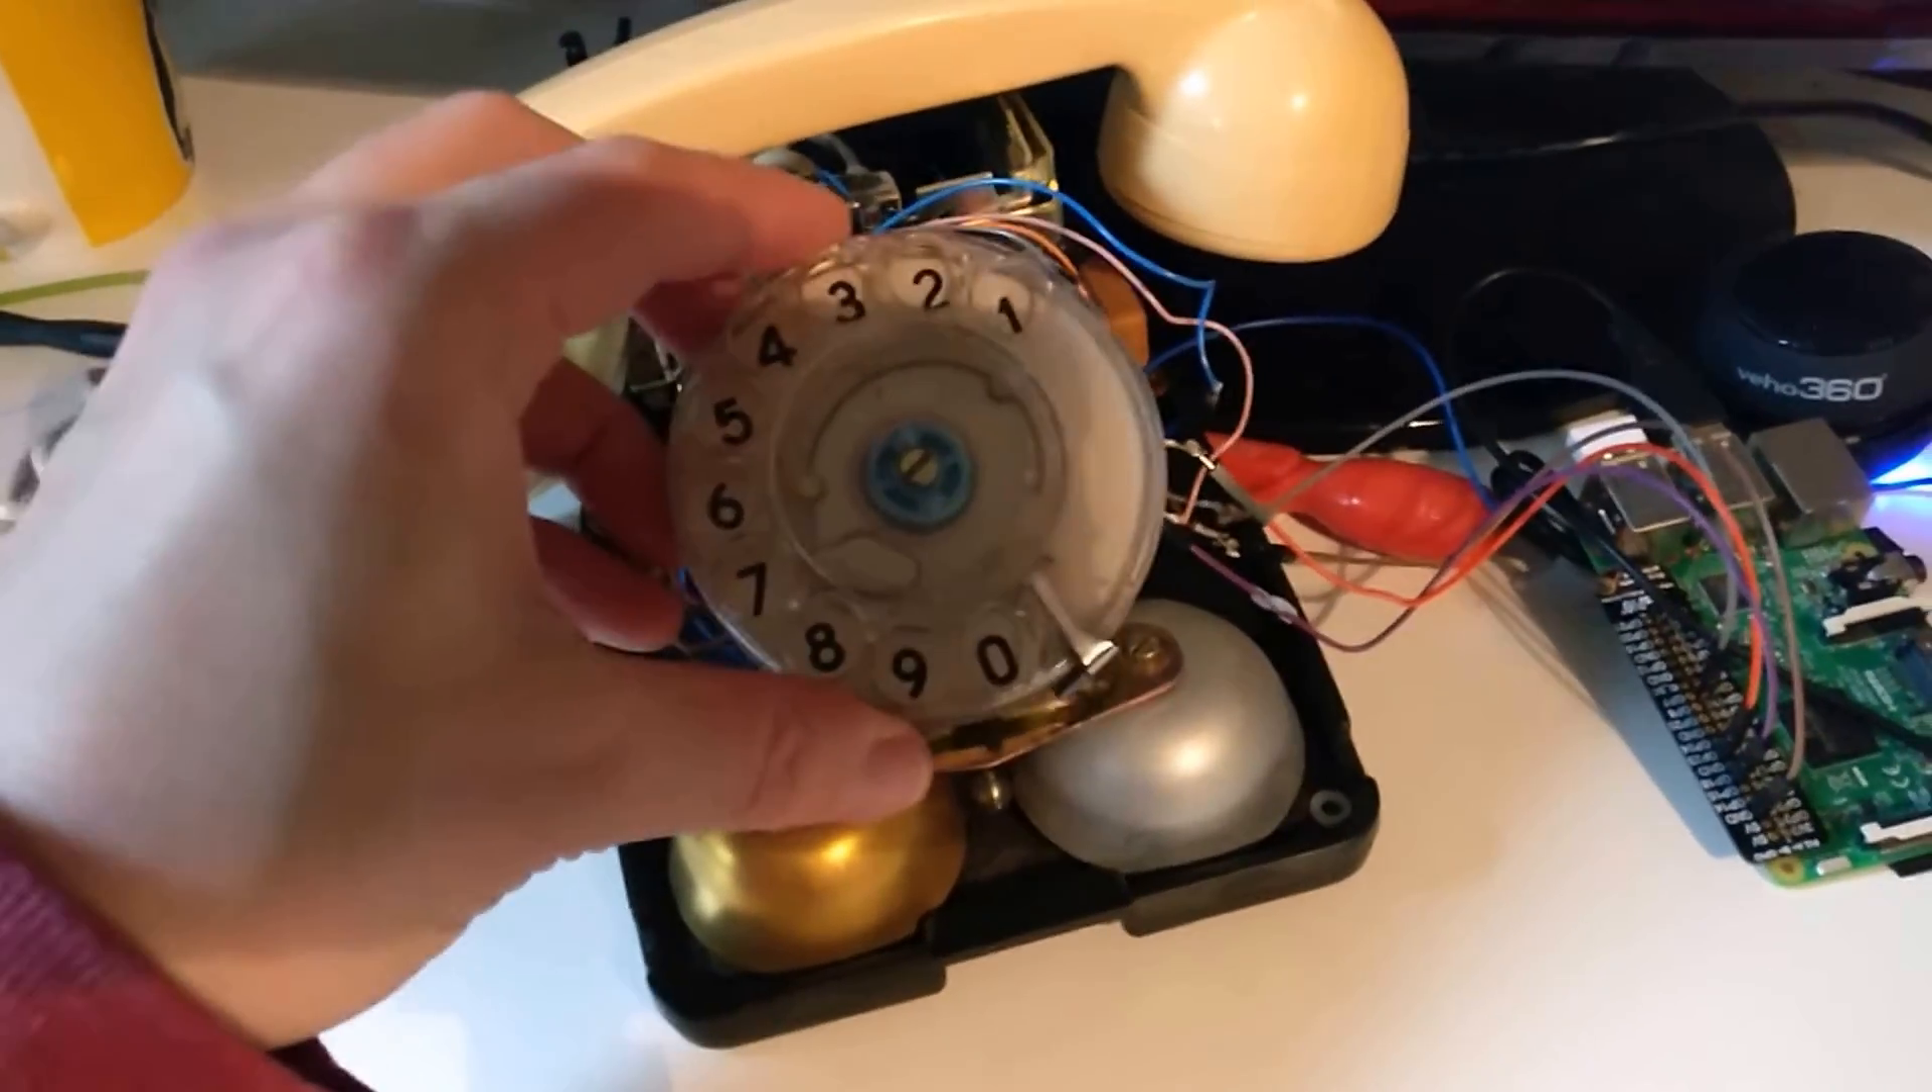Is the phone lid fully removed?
Yes.